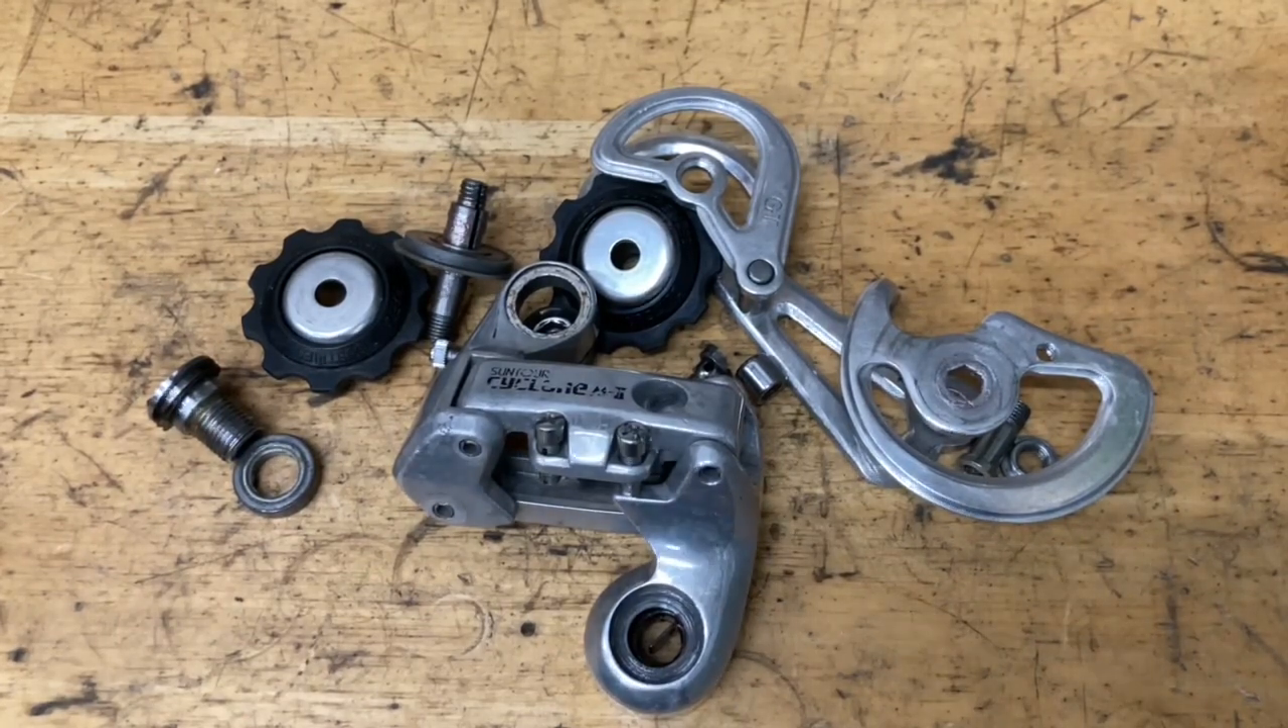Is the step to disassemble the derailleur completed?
Yes.